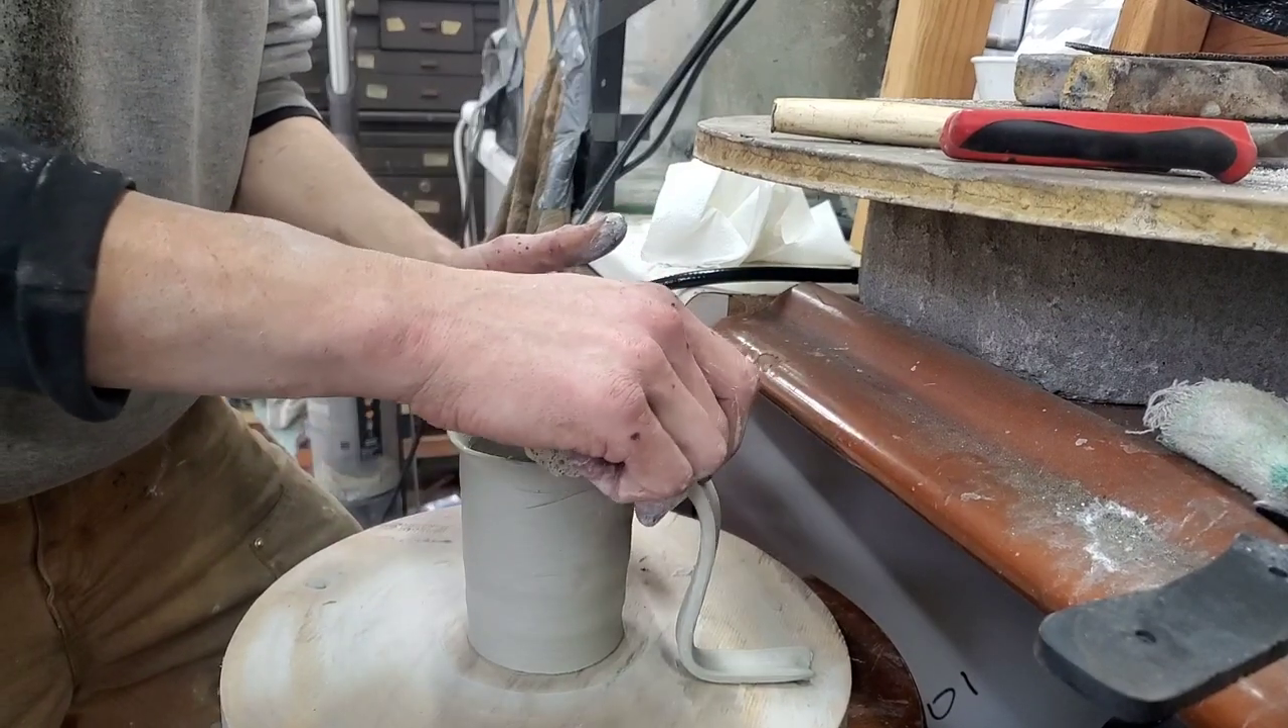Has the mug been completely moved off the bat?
No.